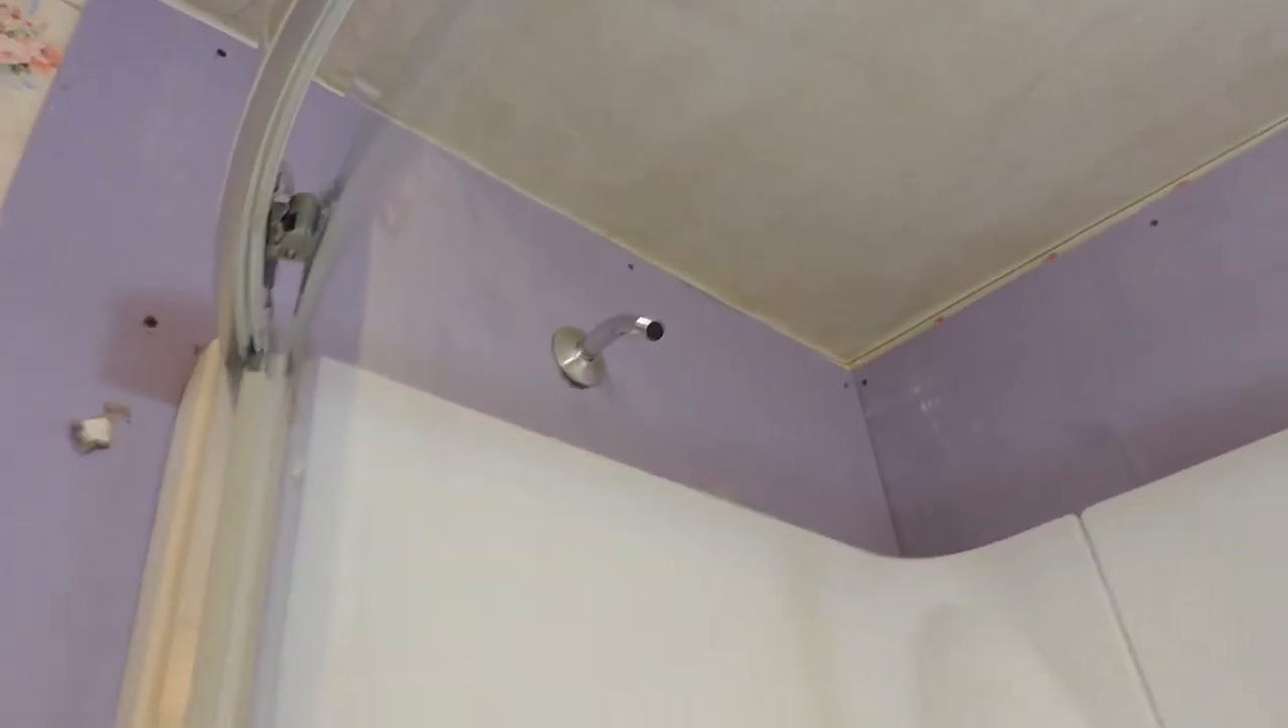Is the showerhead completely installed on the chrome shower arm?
No.